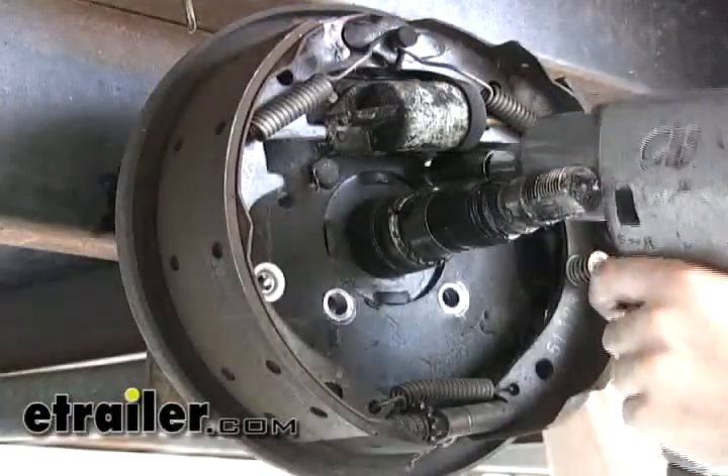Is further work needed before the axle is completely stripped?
Yes.